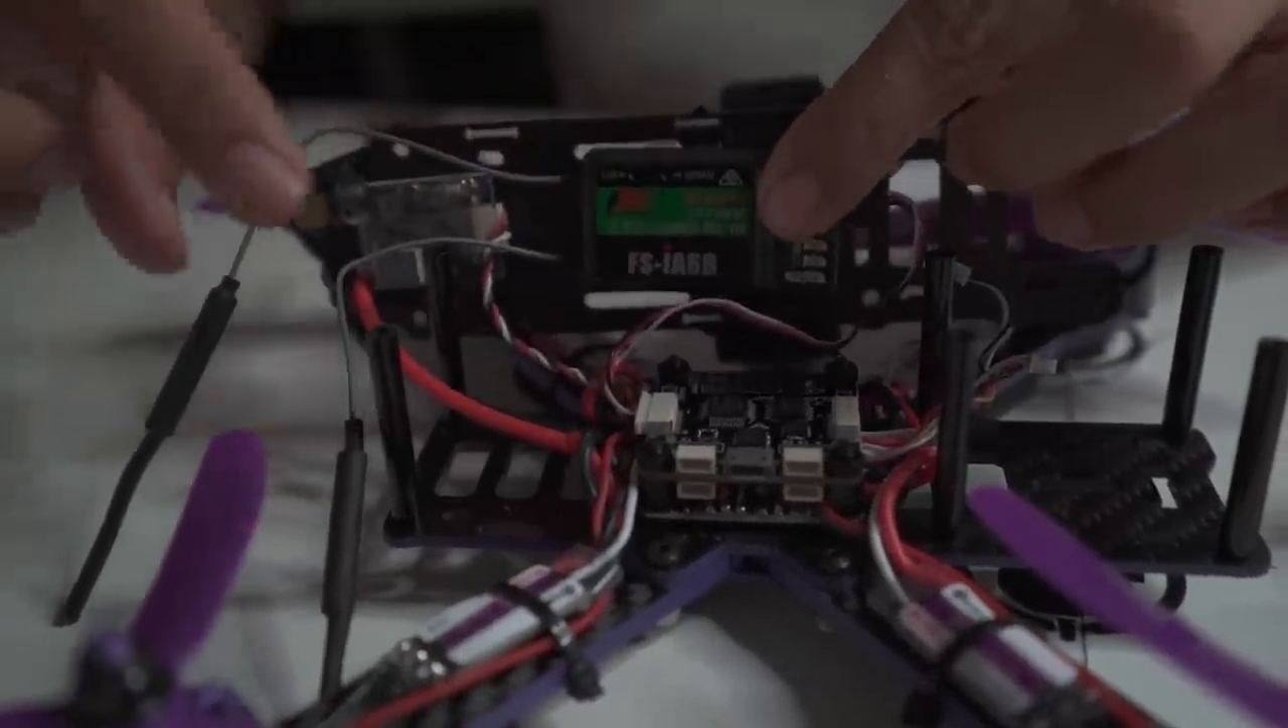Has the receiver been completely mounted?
Yes.